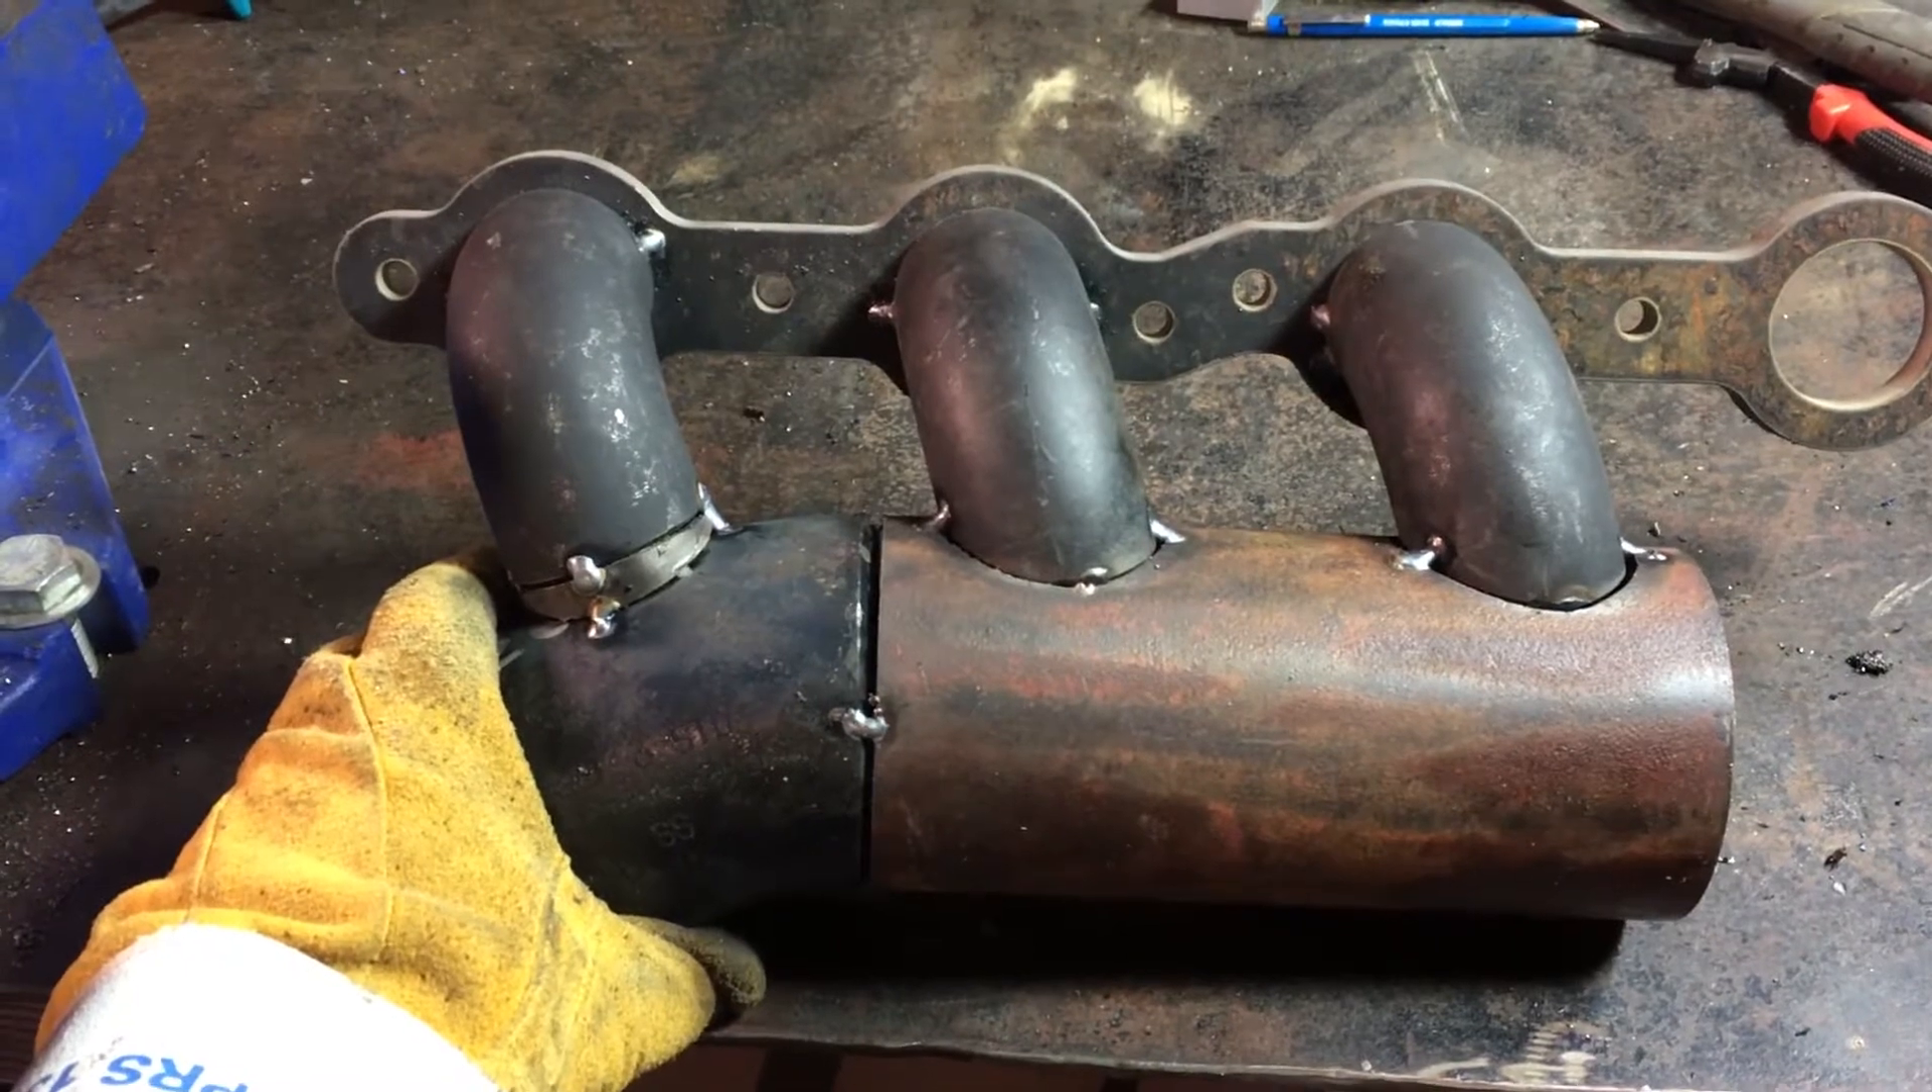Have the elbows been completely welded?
No.